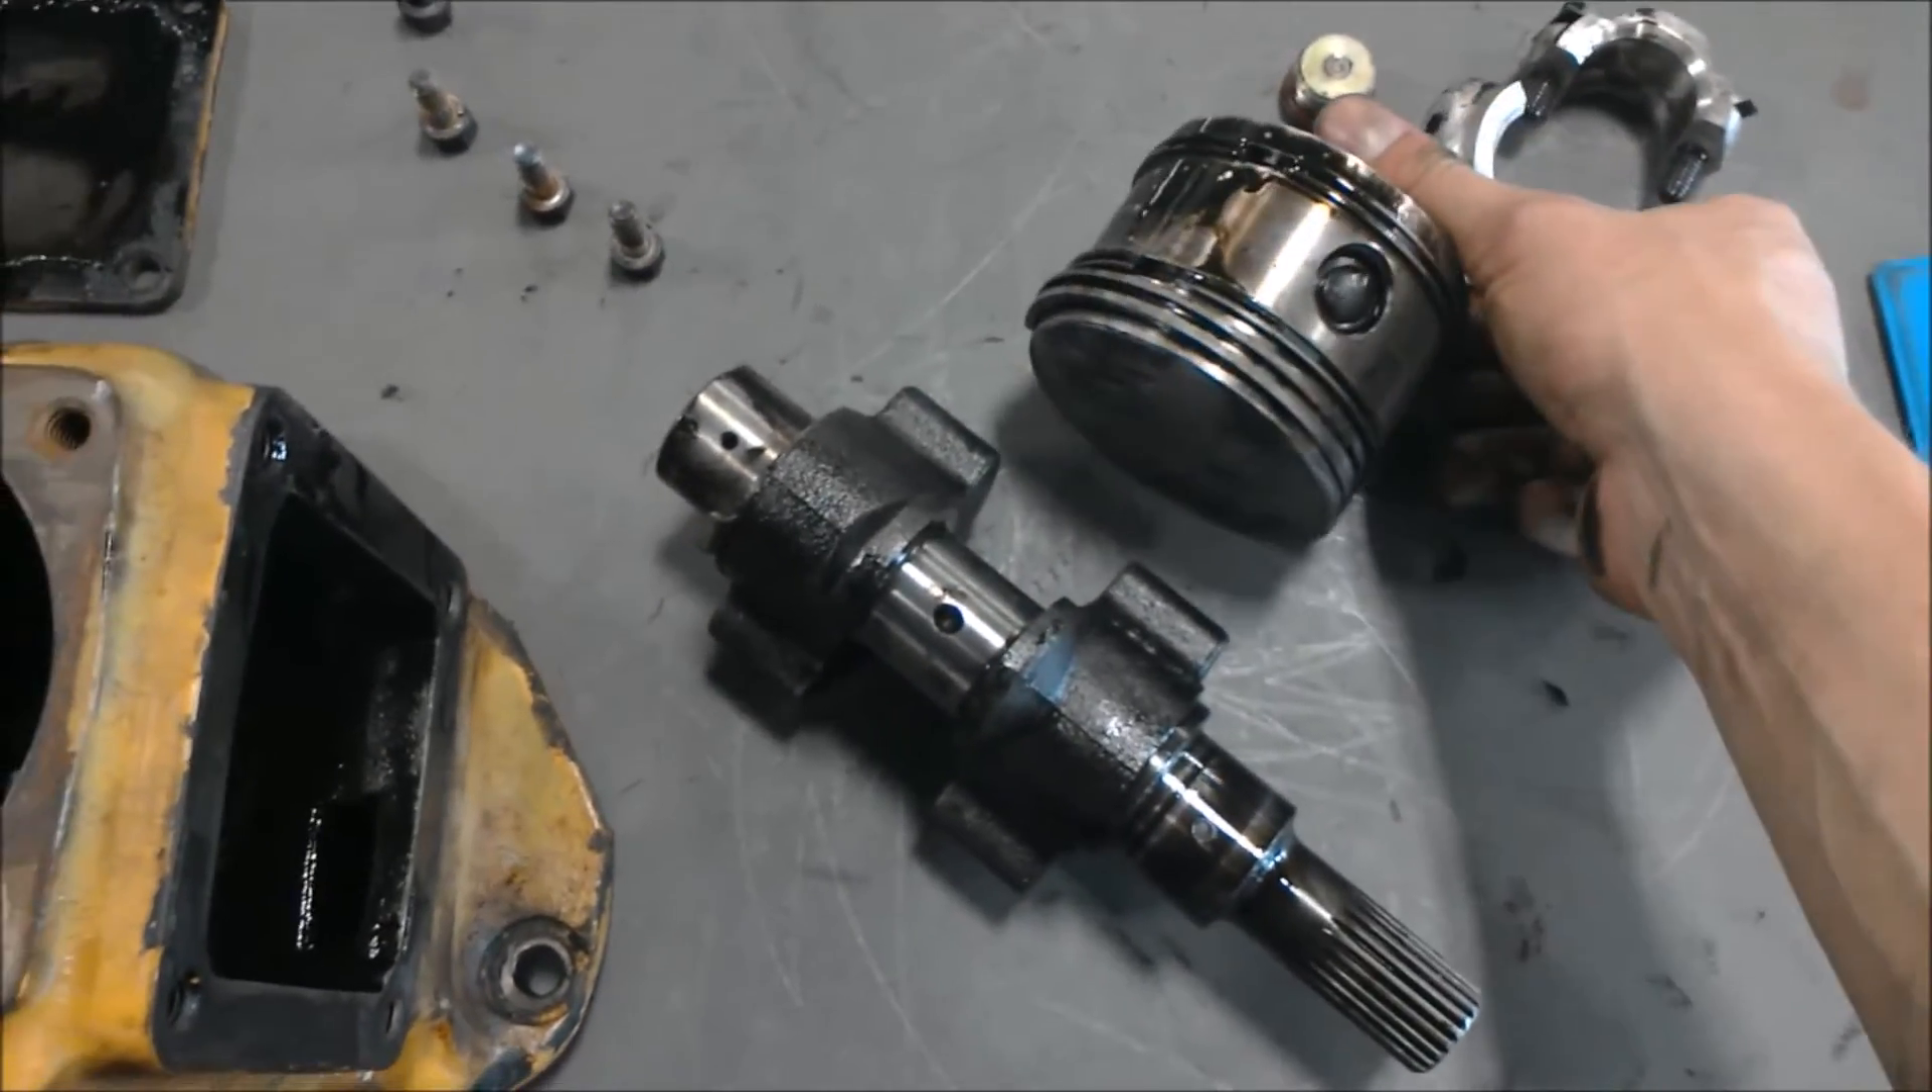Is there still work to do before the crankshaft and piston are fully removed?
No.